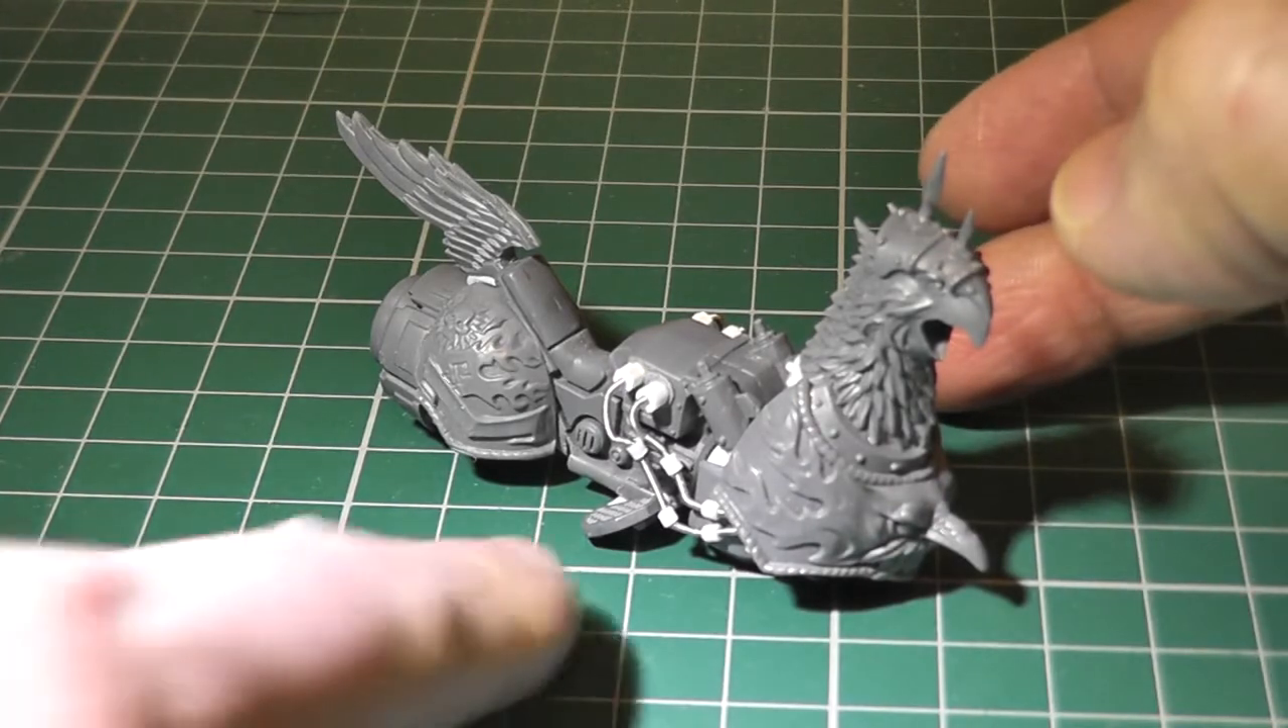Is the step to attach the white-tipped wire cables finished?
Yes.